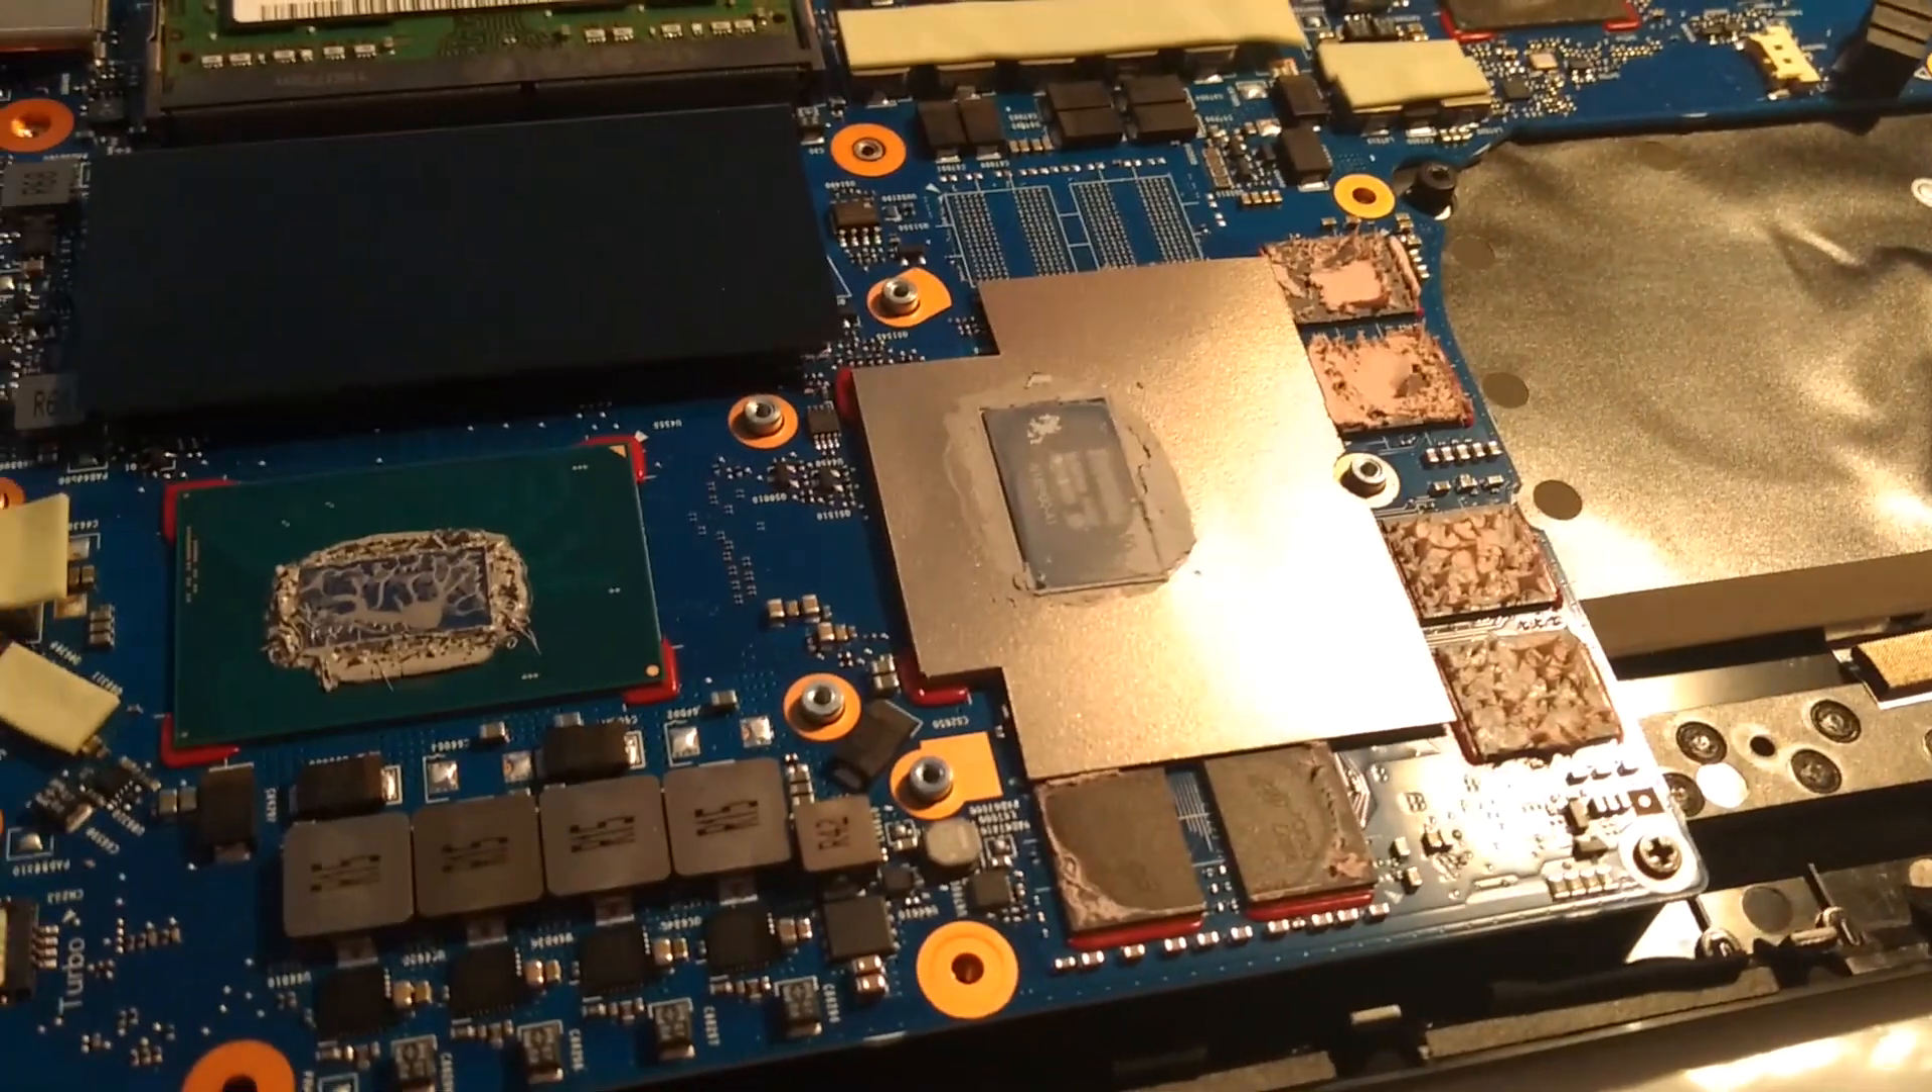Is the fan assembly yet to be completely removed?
No.